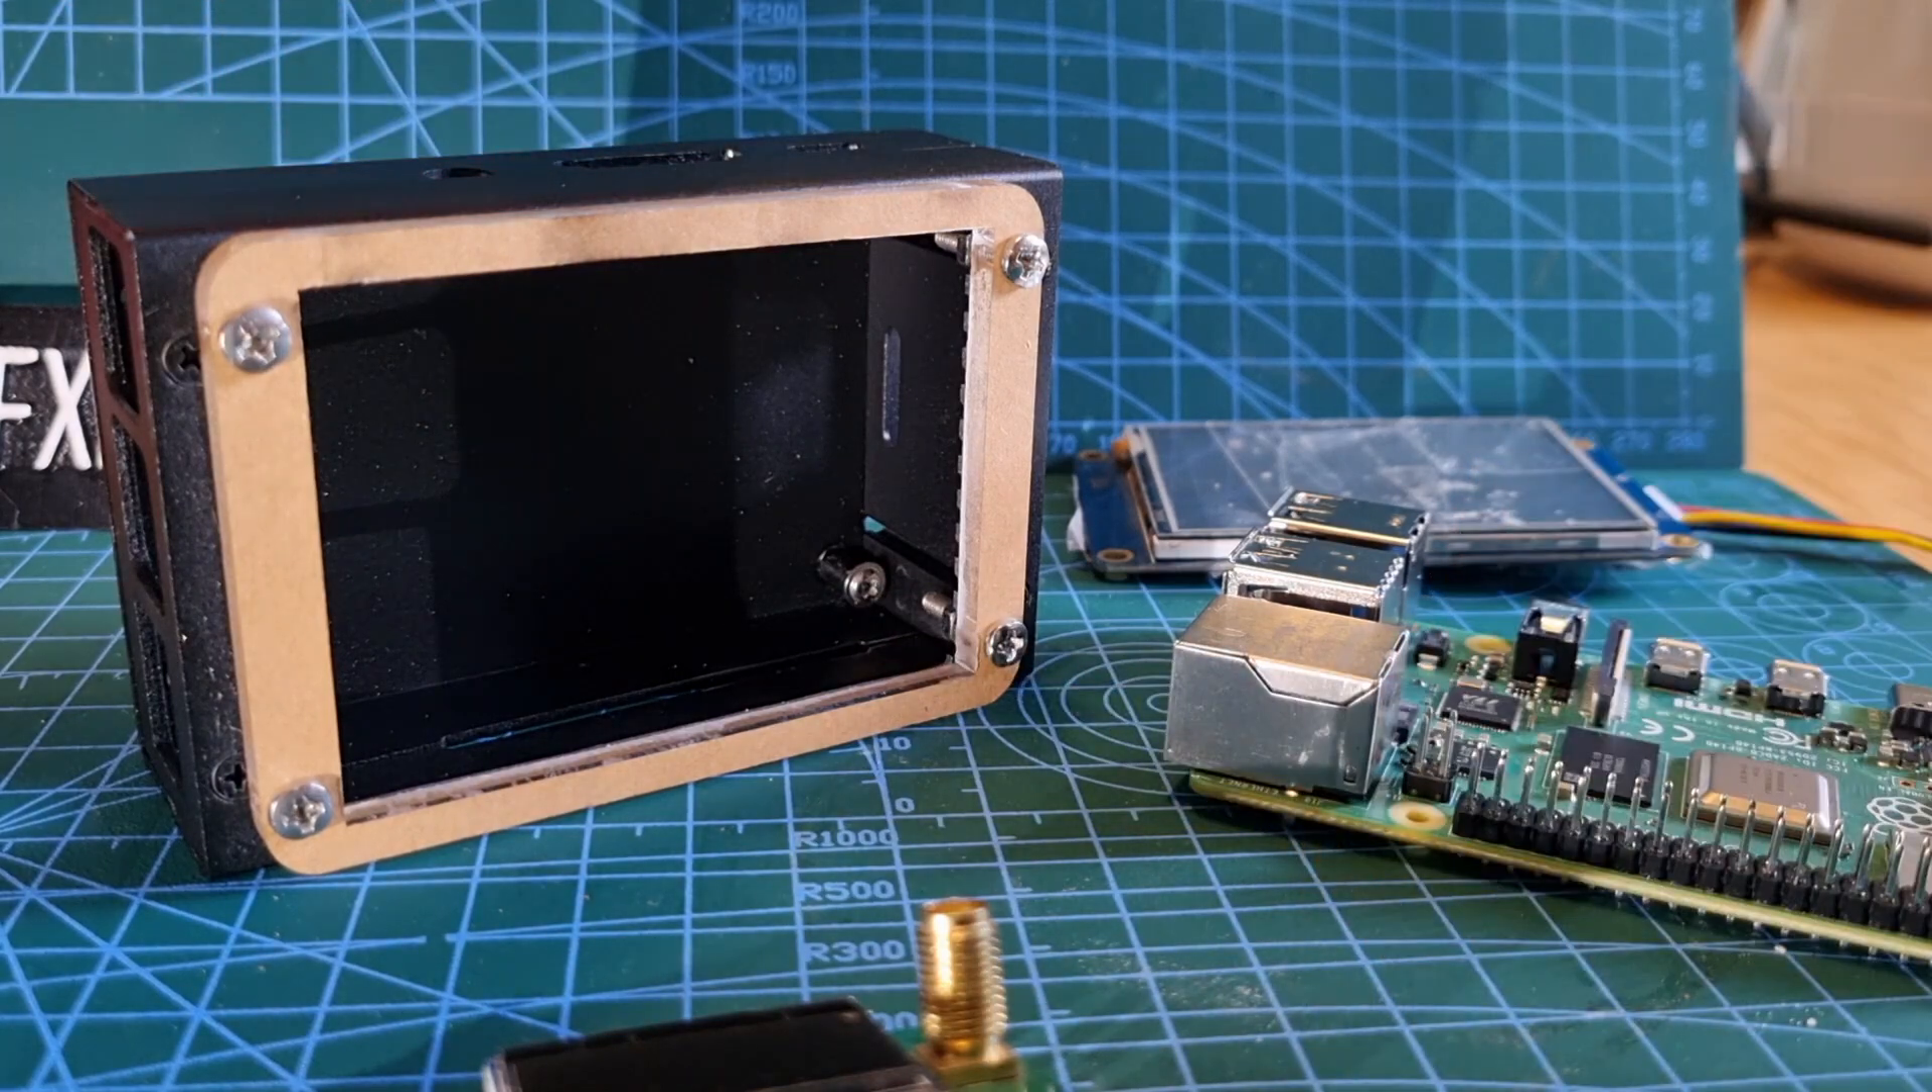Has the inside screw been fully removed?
No.